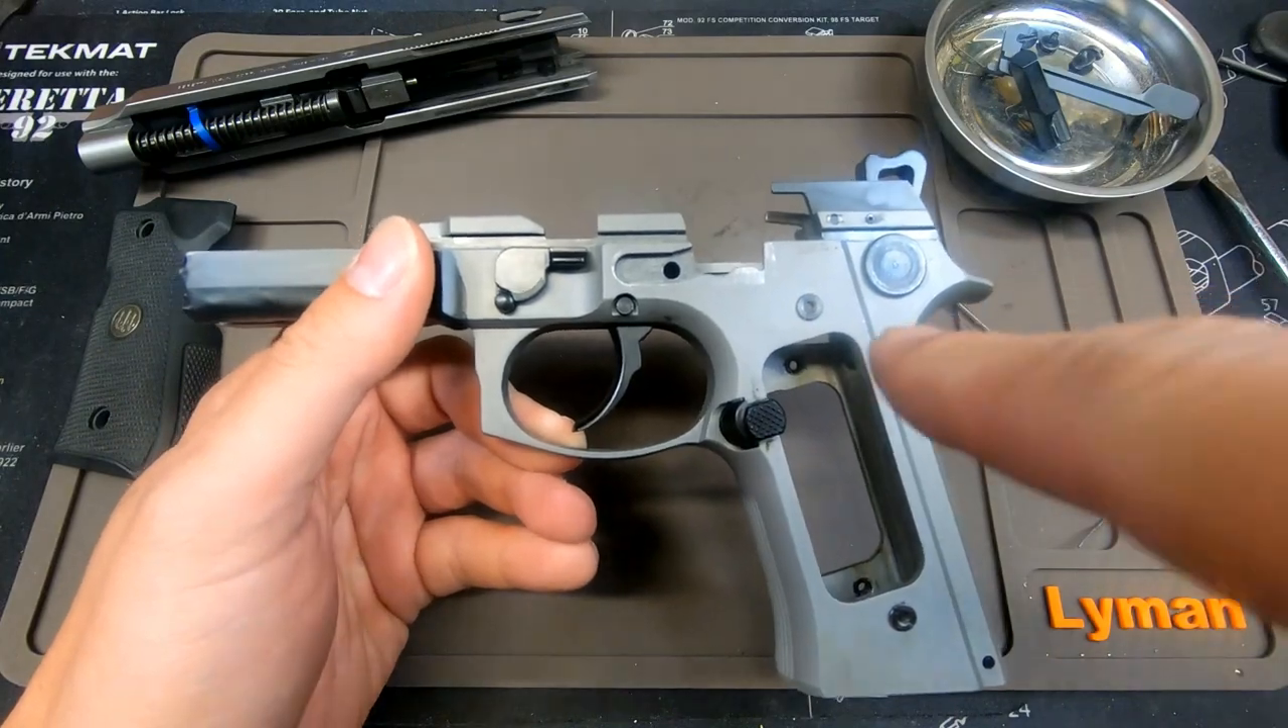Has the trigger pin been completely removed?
No.